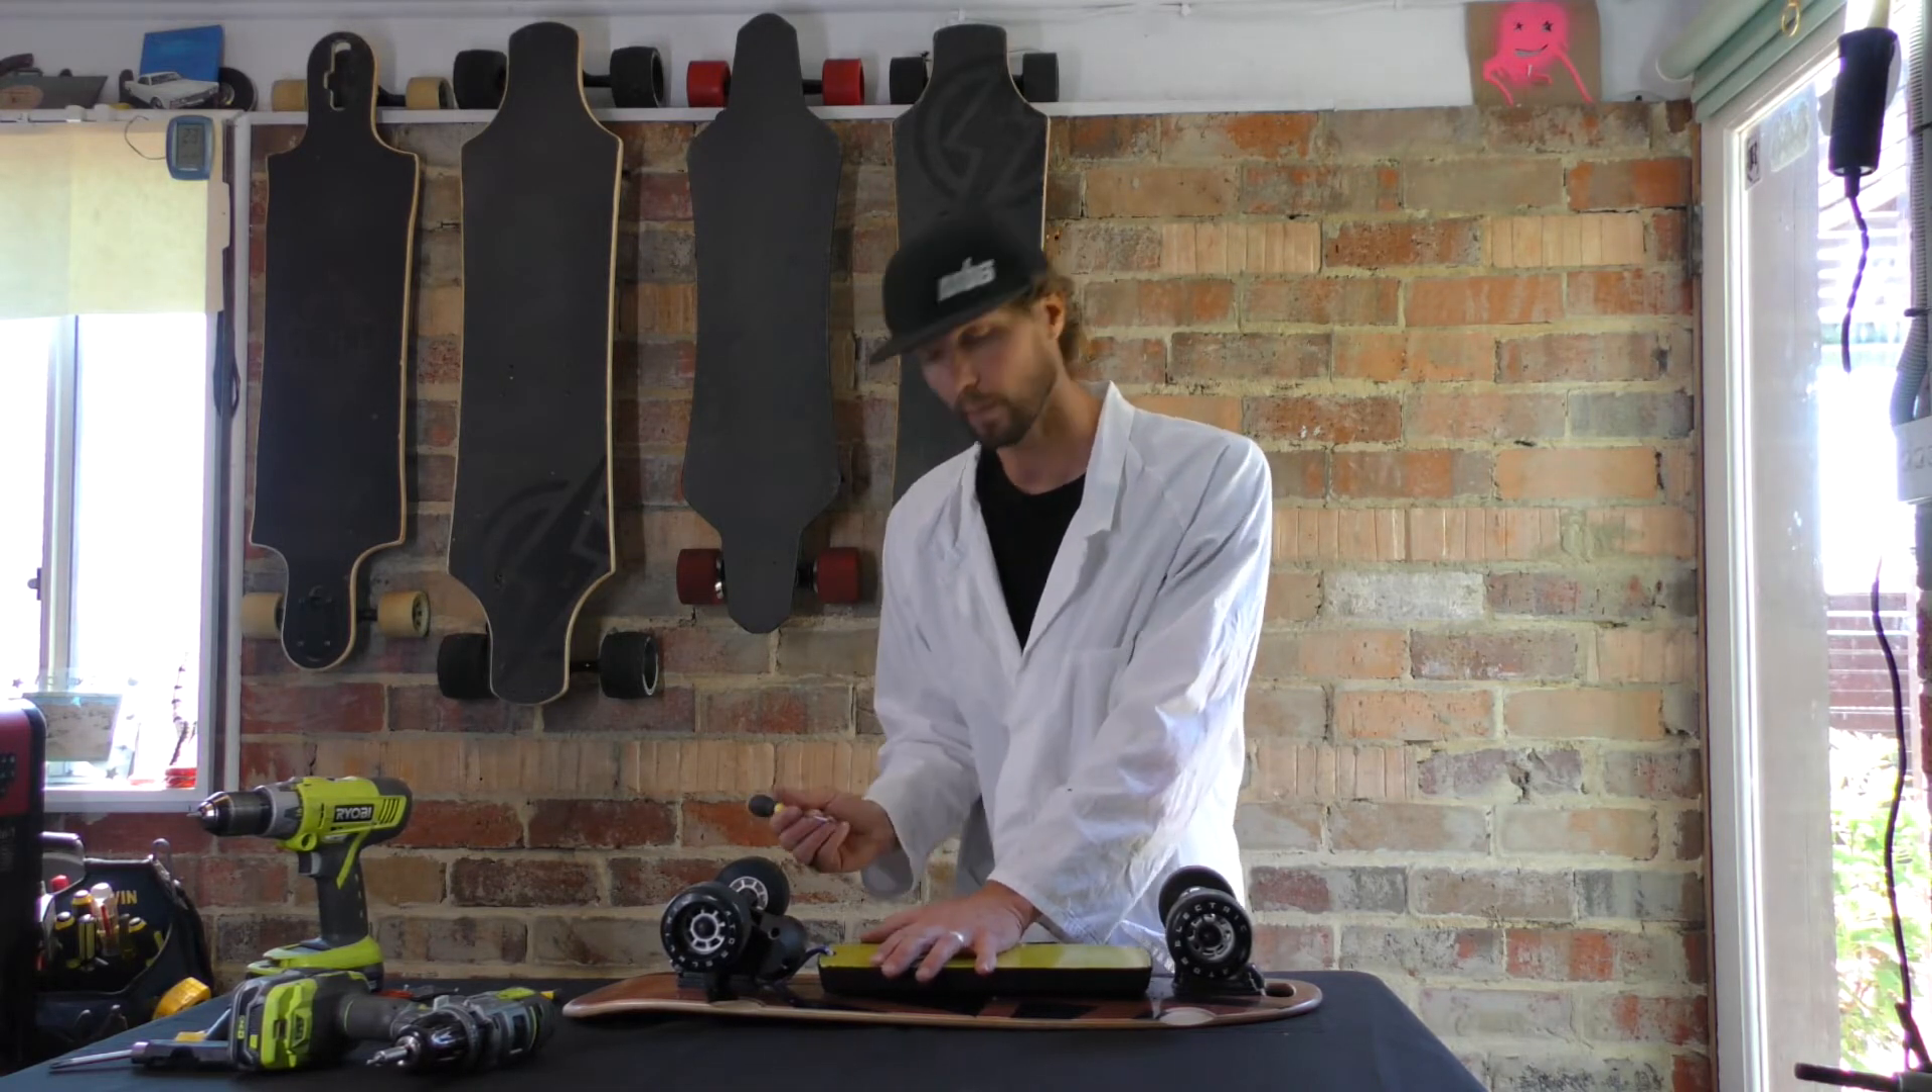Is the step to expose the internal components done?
No.